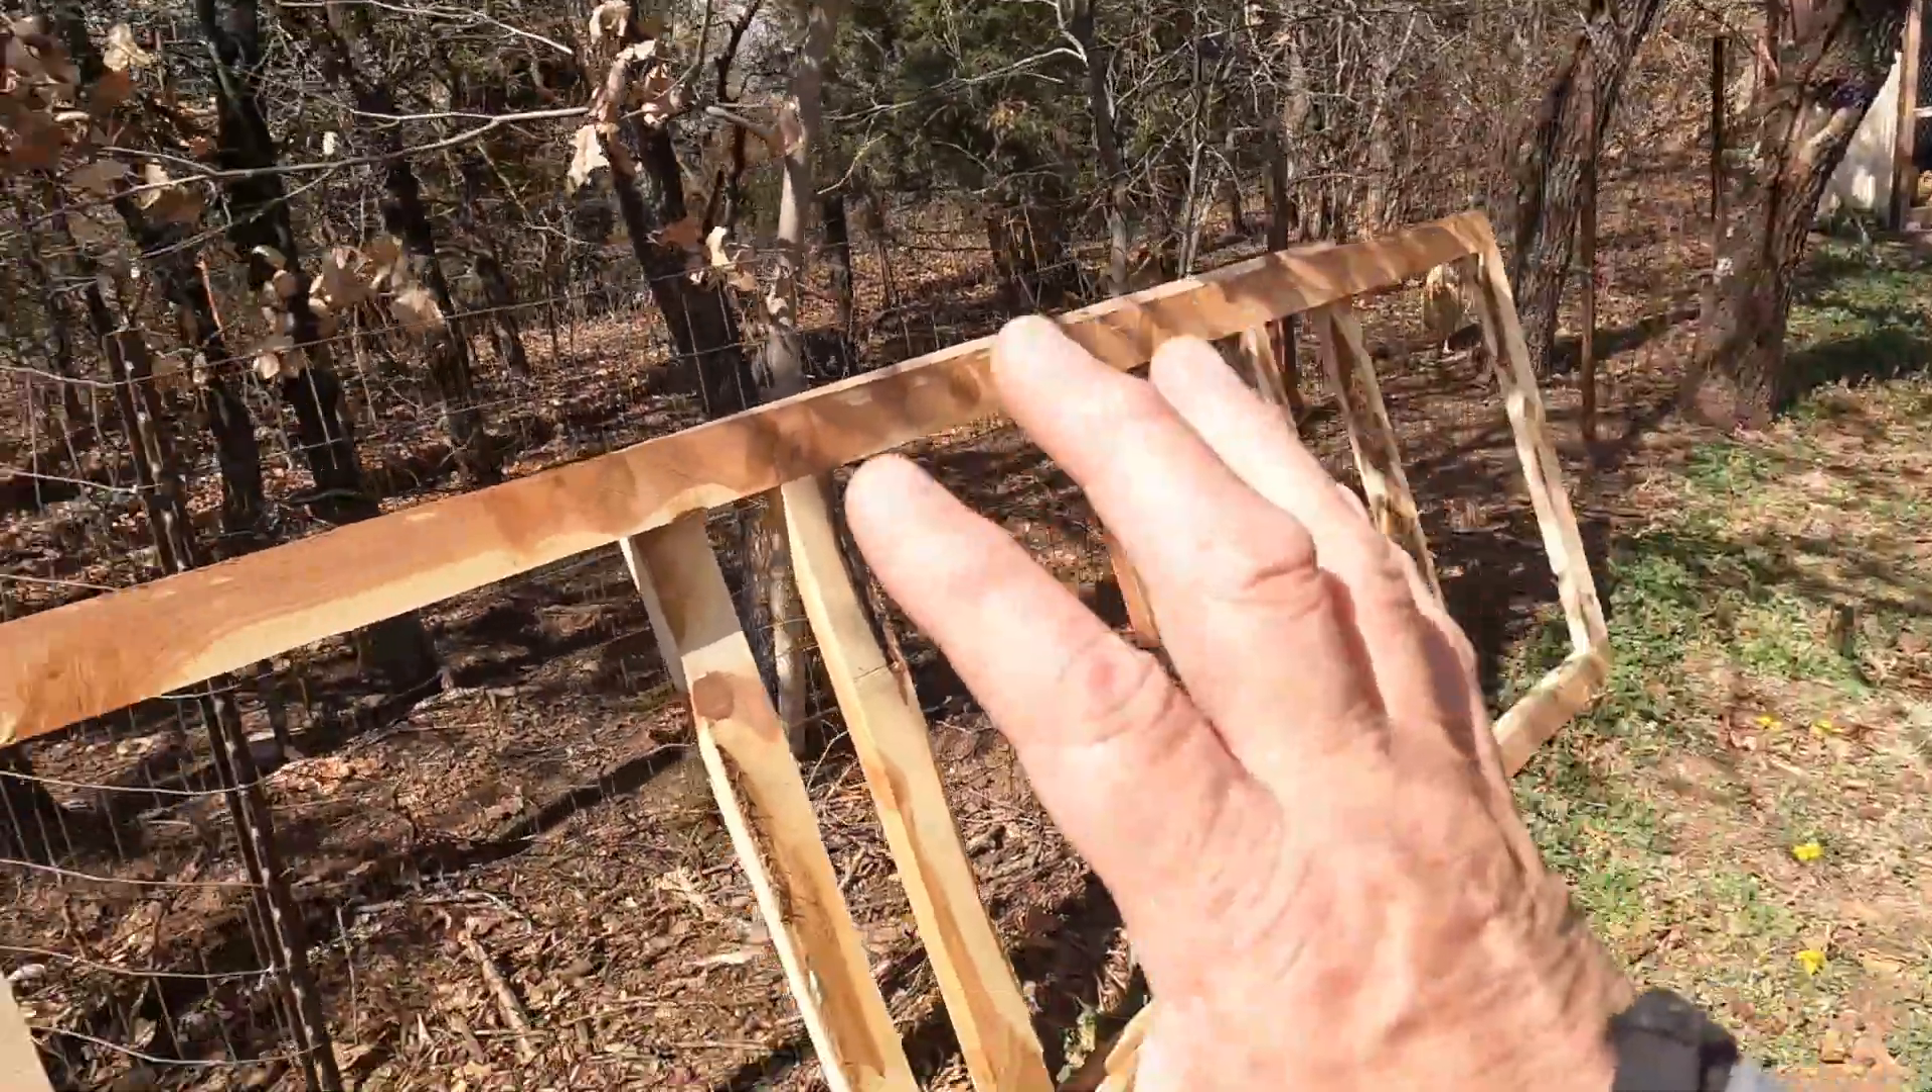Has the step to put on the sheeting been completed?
No.